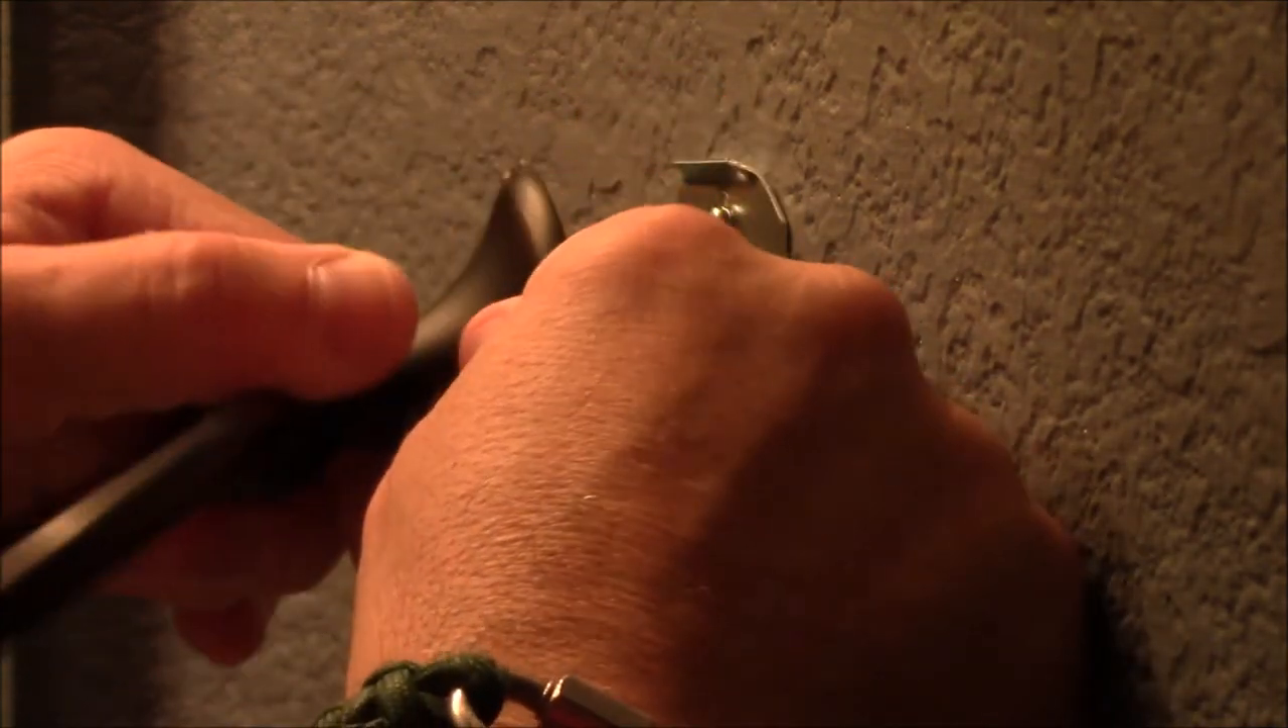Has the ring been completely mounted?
No.